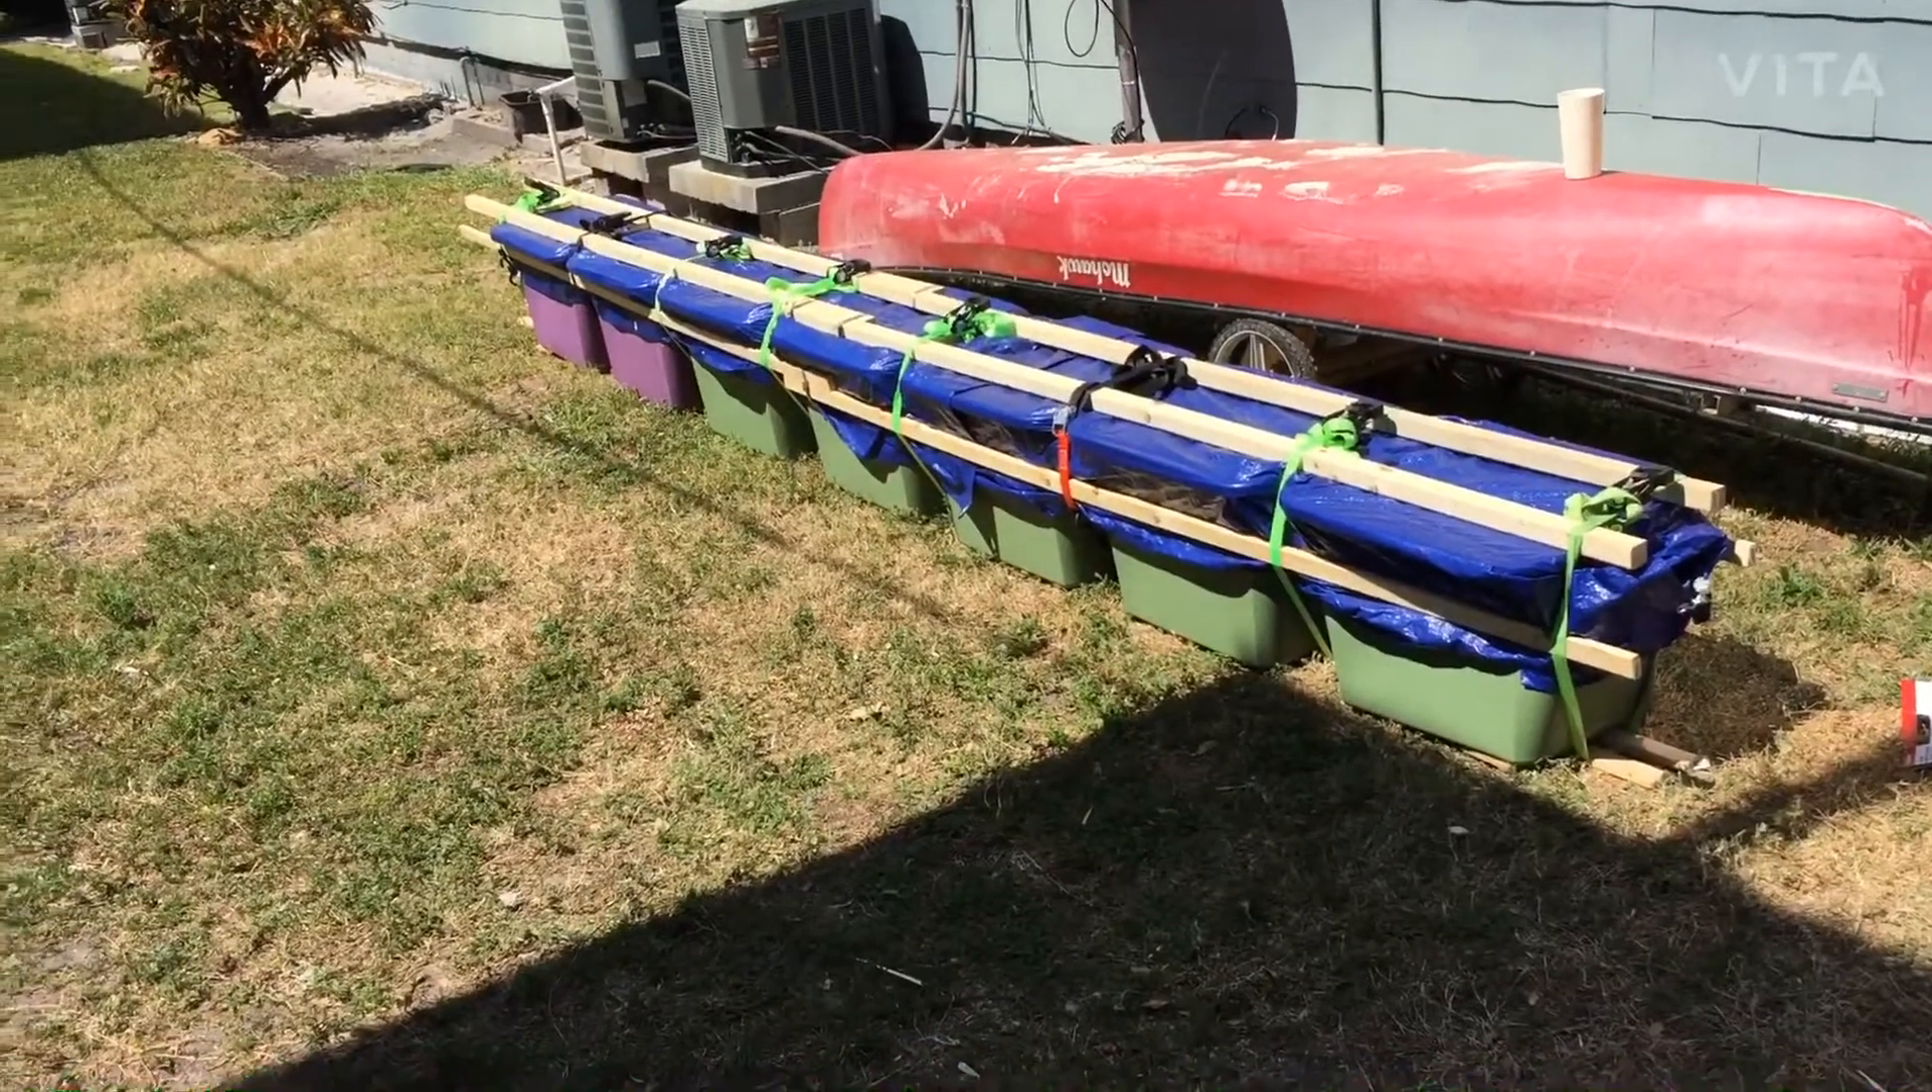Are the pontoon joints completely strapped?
Yes.